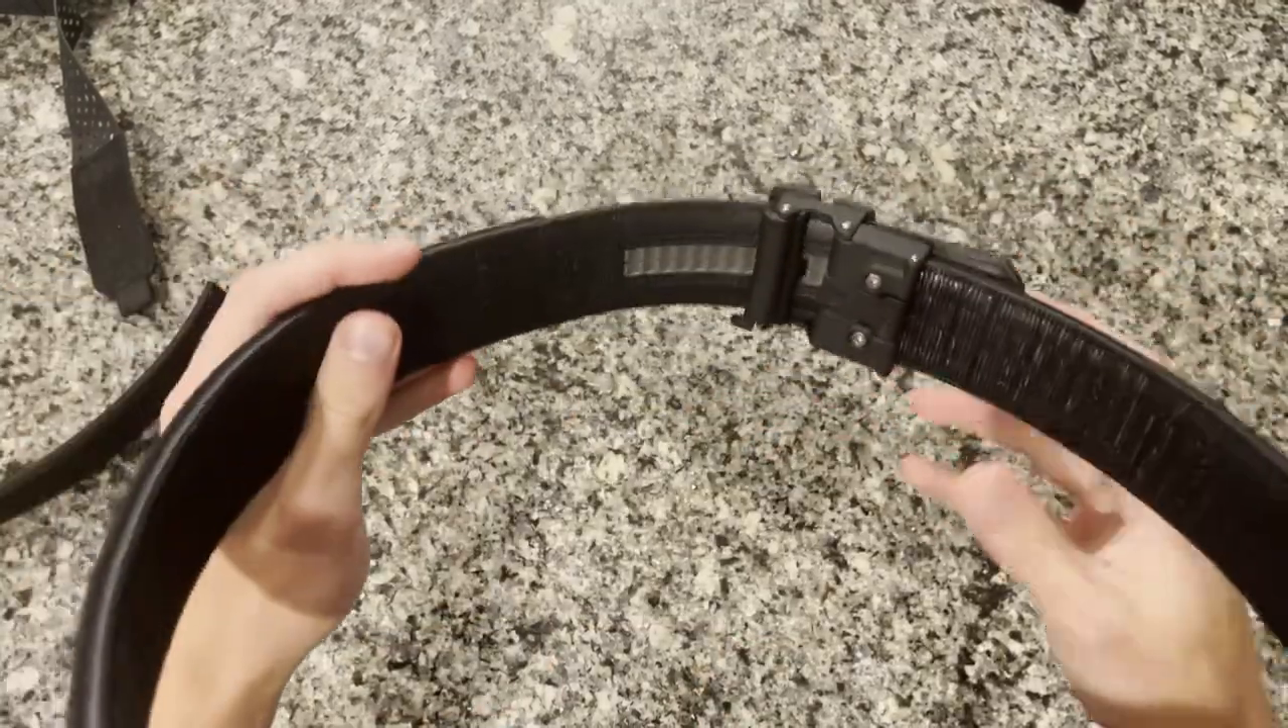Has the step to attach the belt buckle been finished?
Yes.